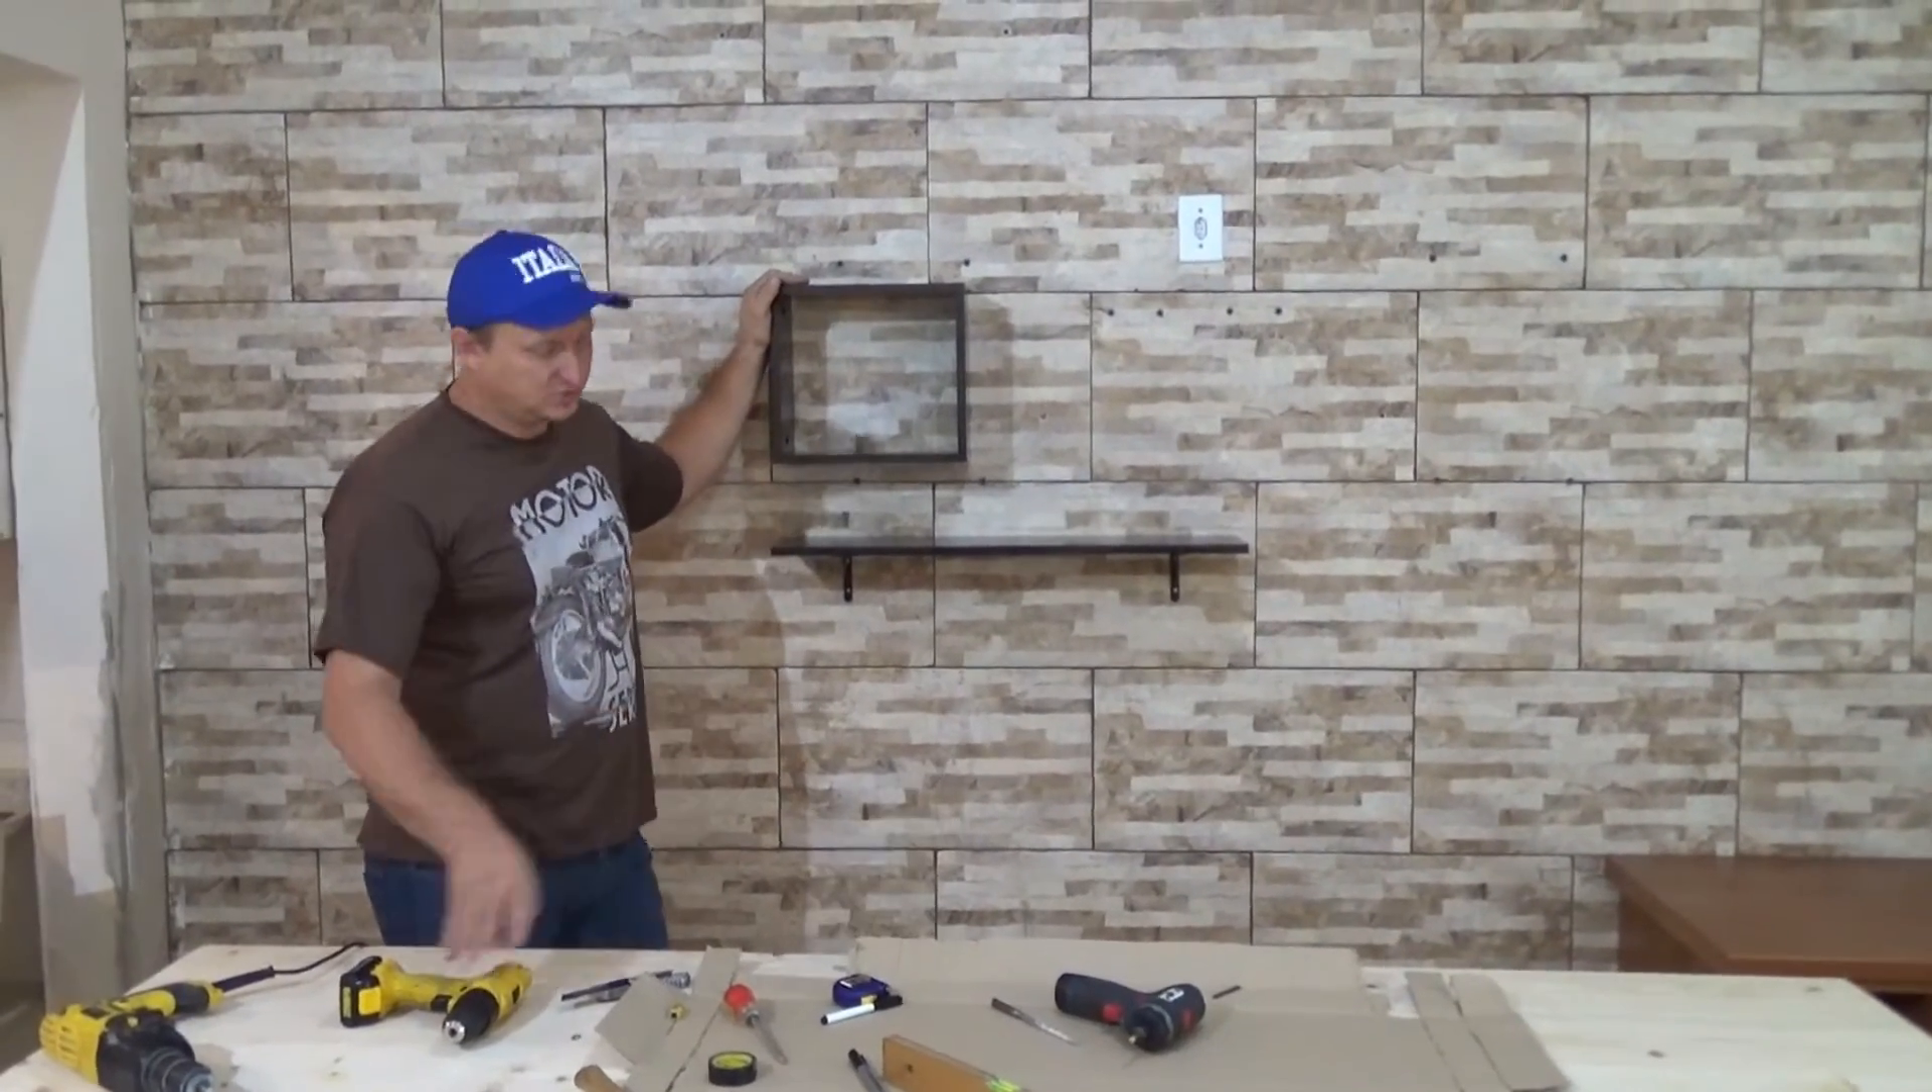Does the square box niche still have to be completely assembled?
No.